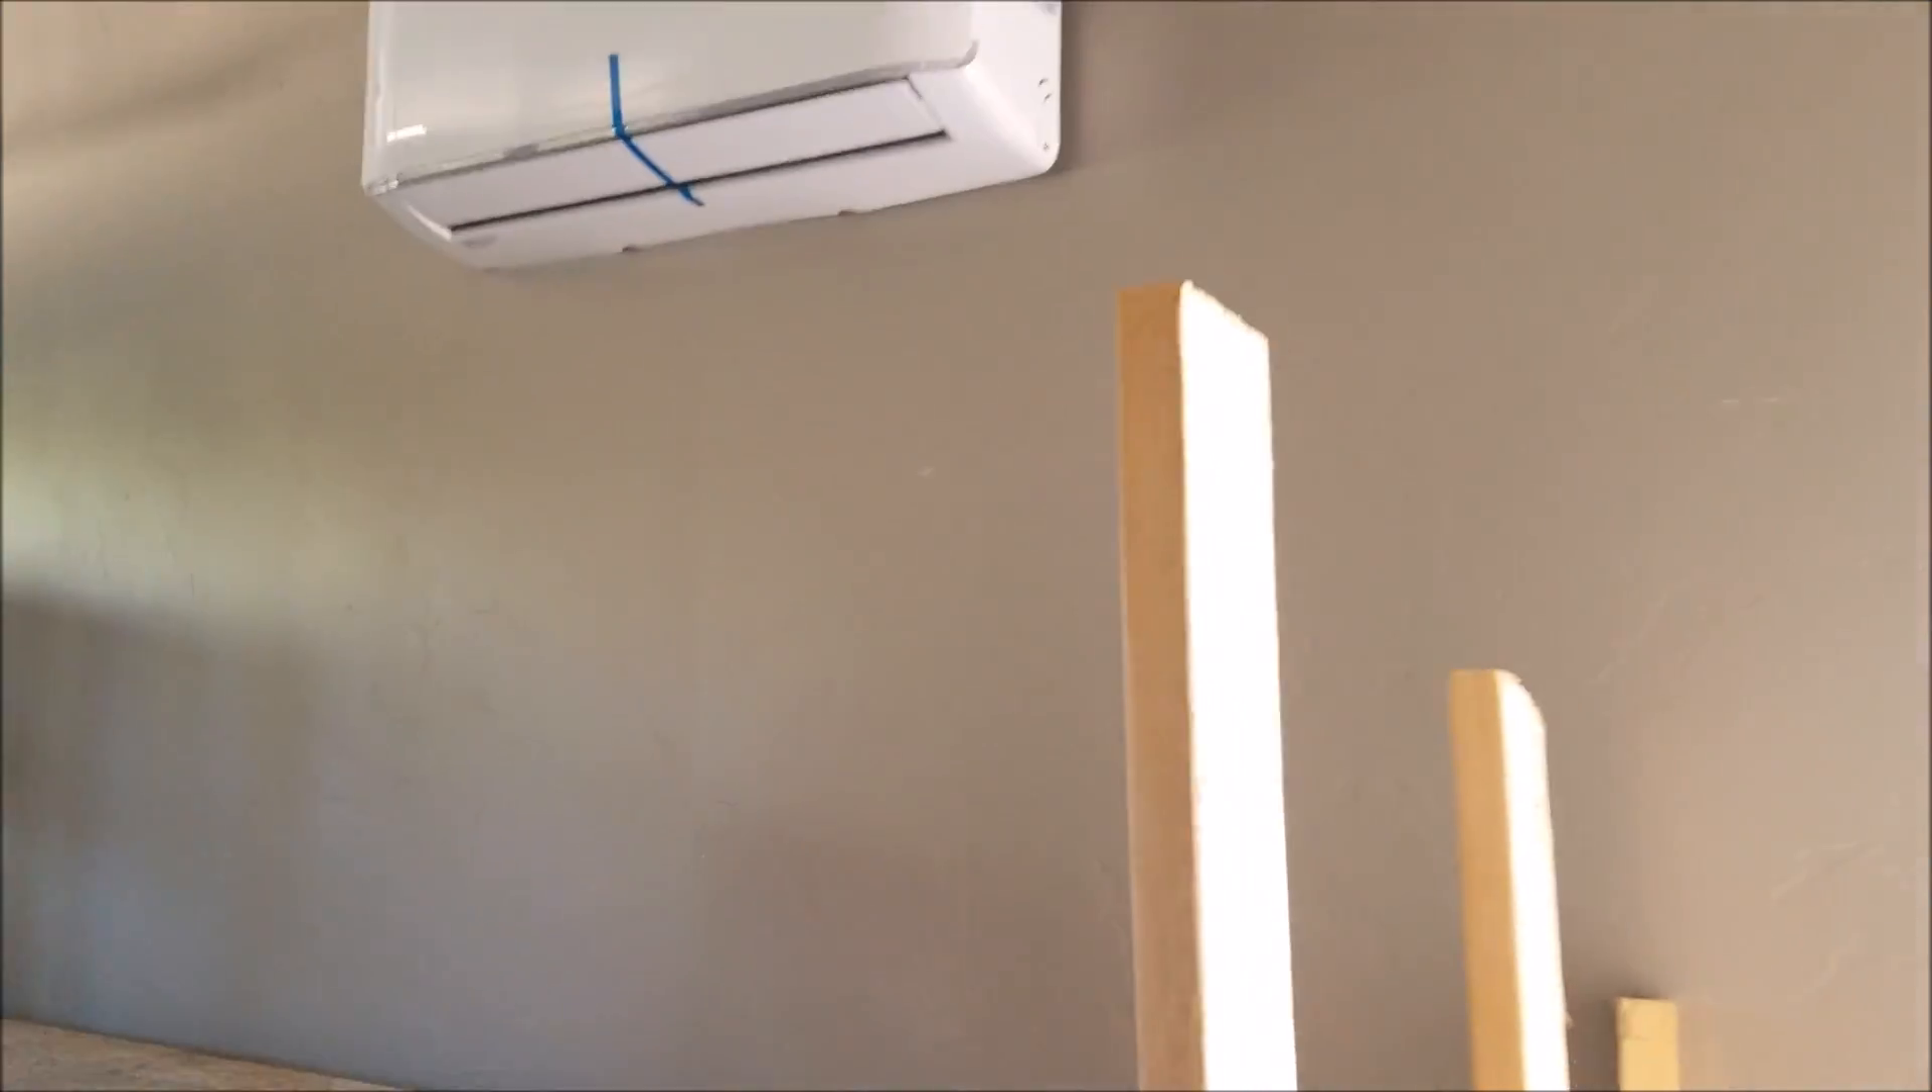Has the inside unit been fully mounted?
Yes.